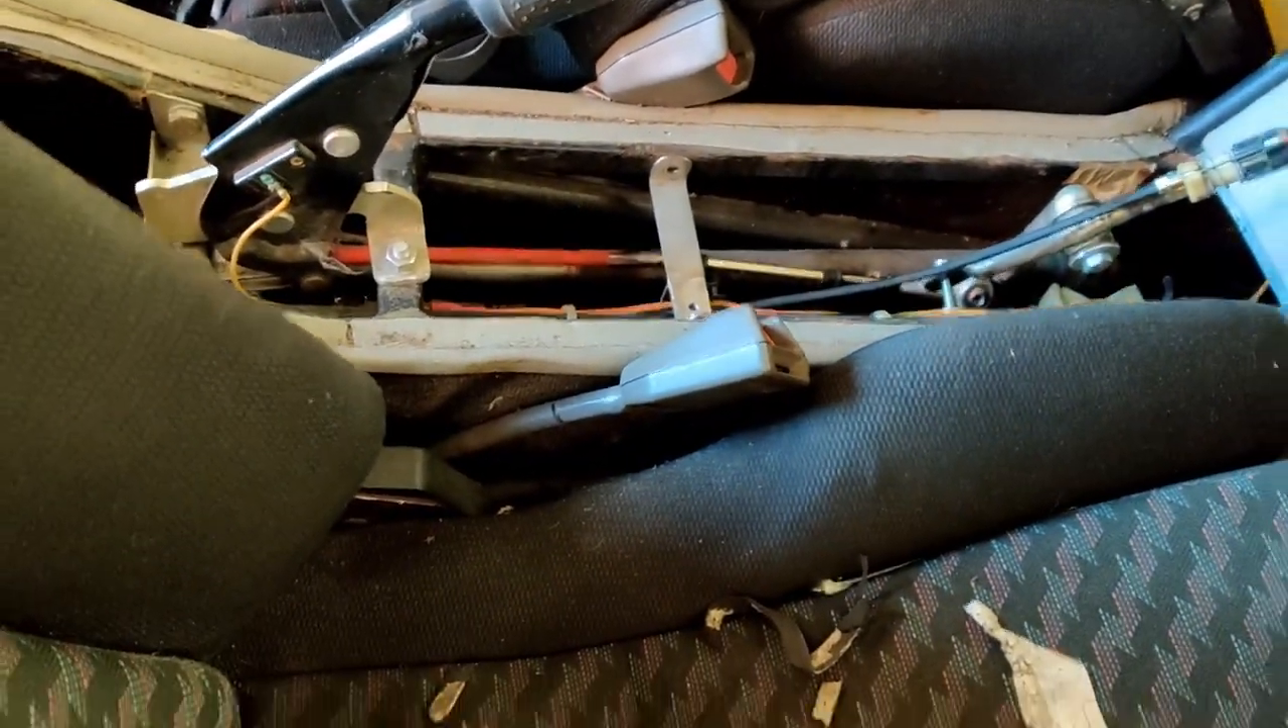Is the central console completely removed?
Yes.